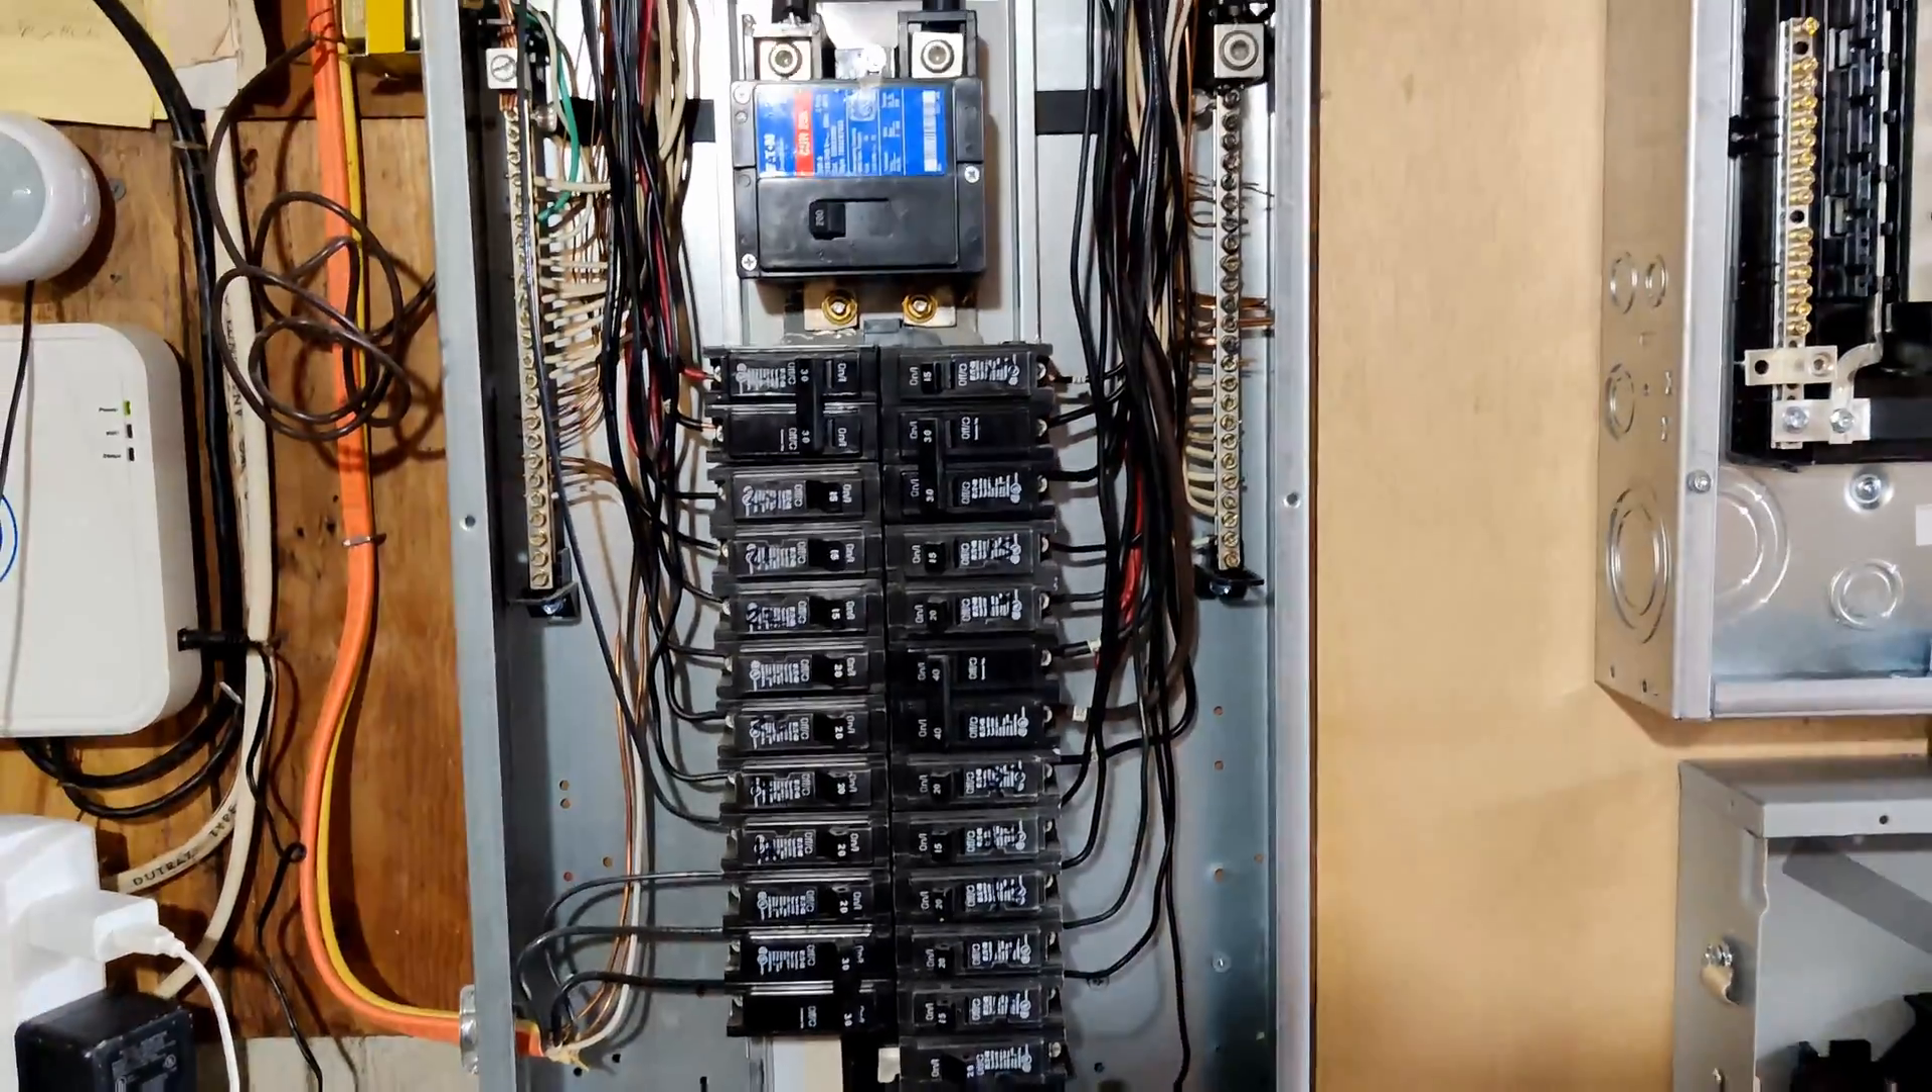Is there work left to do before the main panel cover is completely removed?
No.